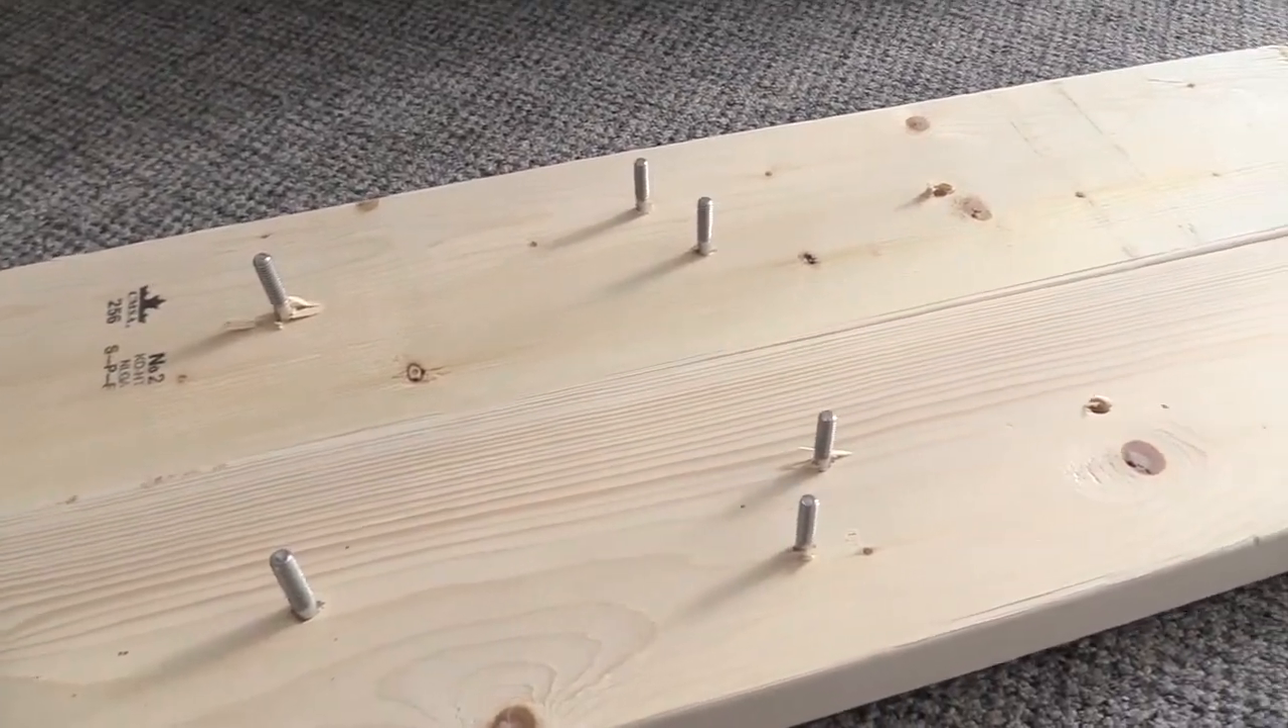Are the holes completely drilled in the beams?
Yes.